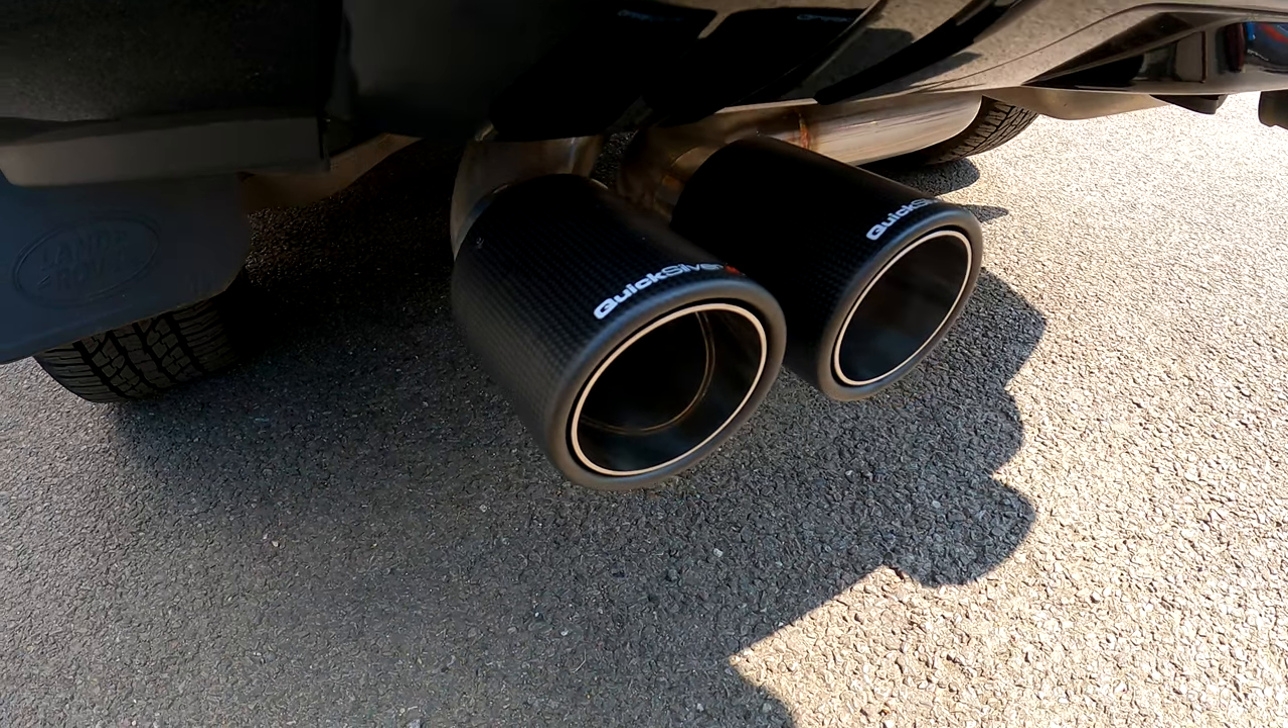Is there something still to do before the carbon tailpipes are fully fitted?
No.